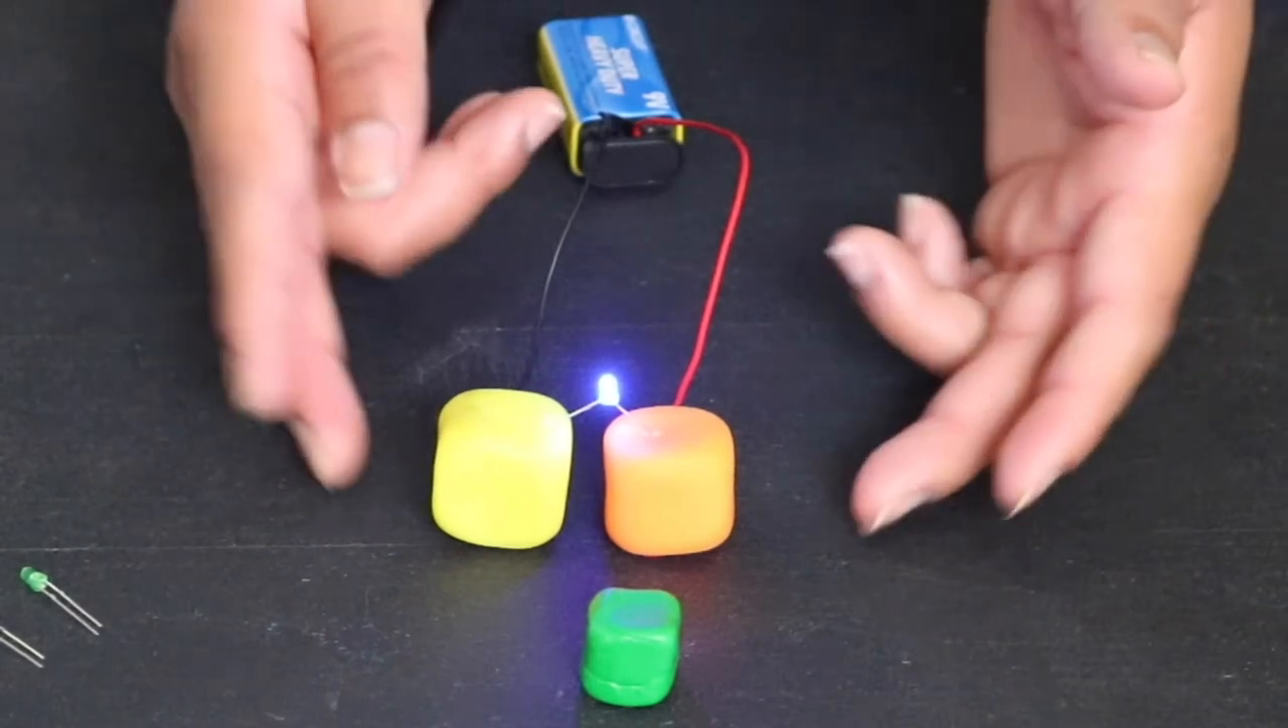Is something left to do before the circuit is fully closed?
No.